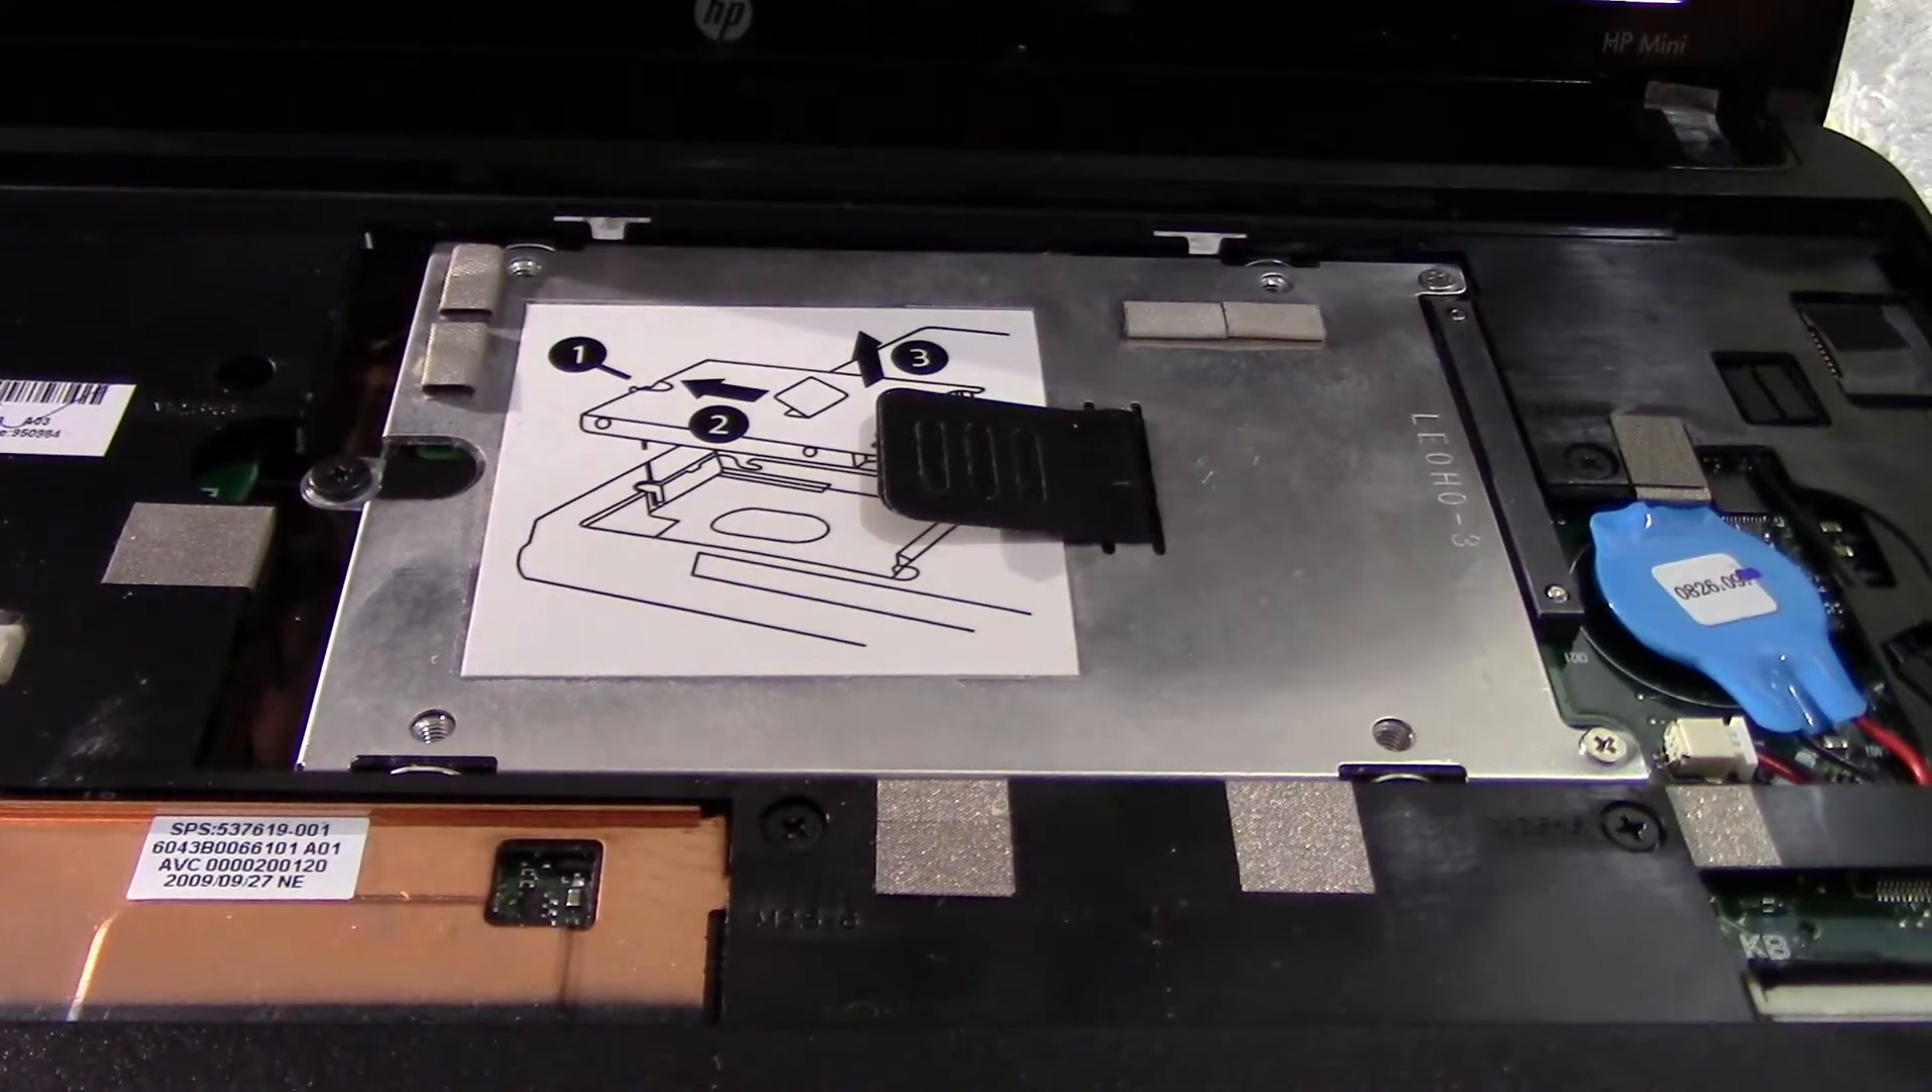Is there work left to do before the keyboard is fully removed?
No.